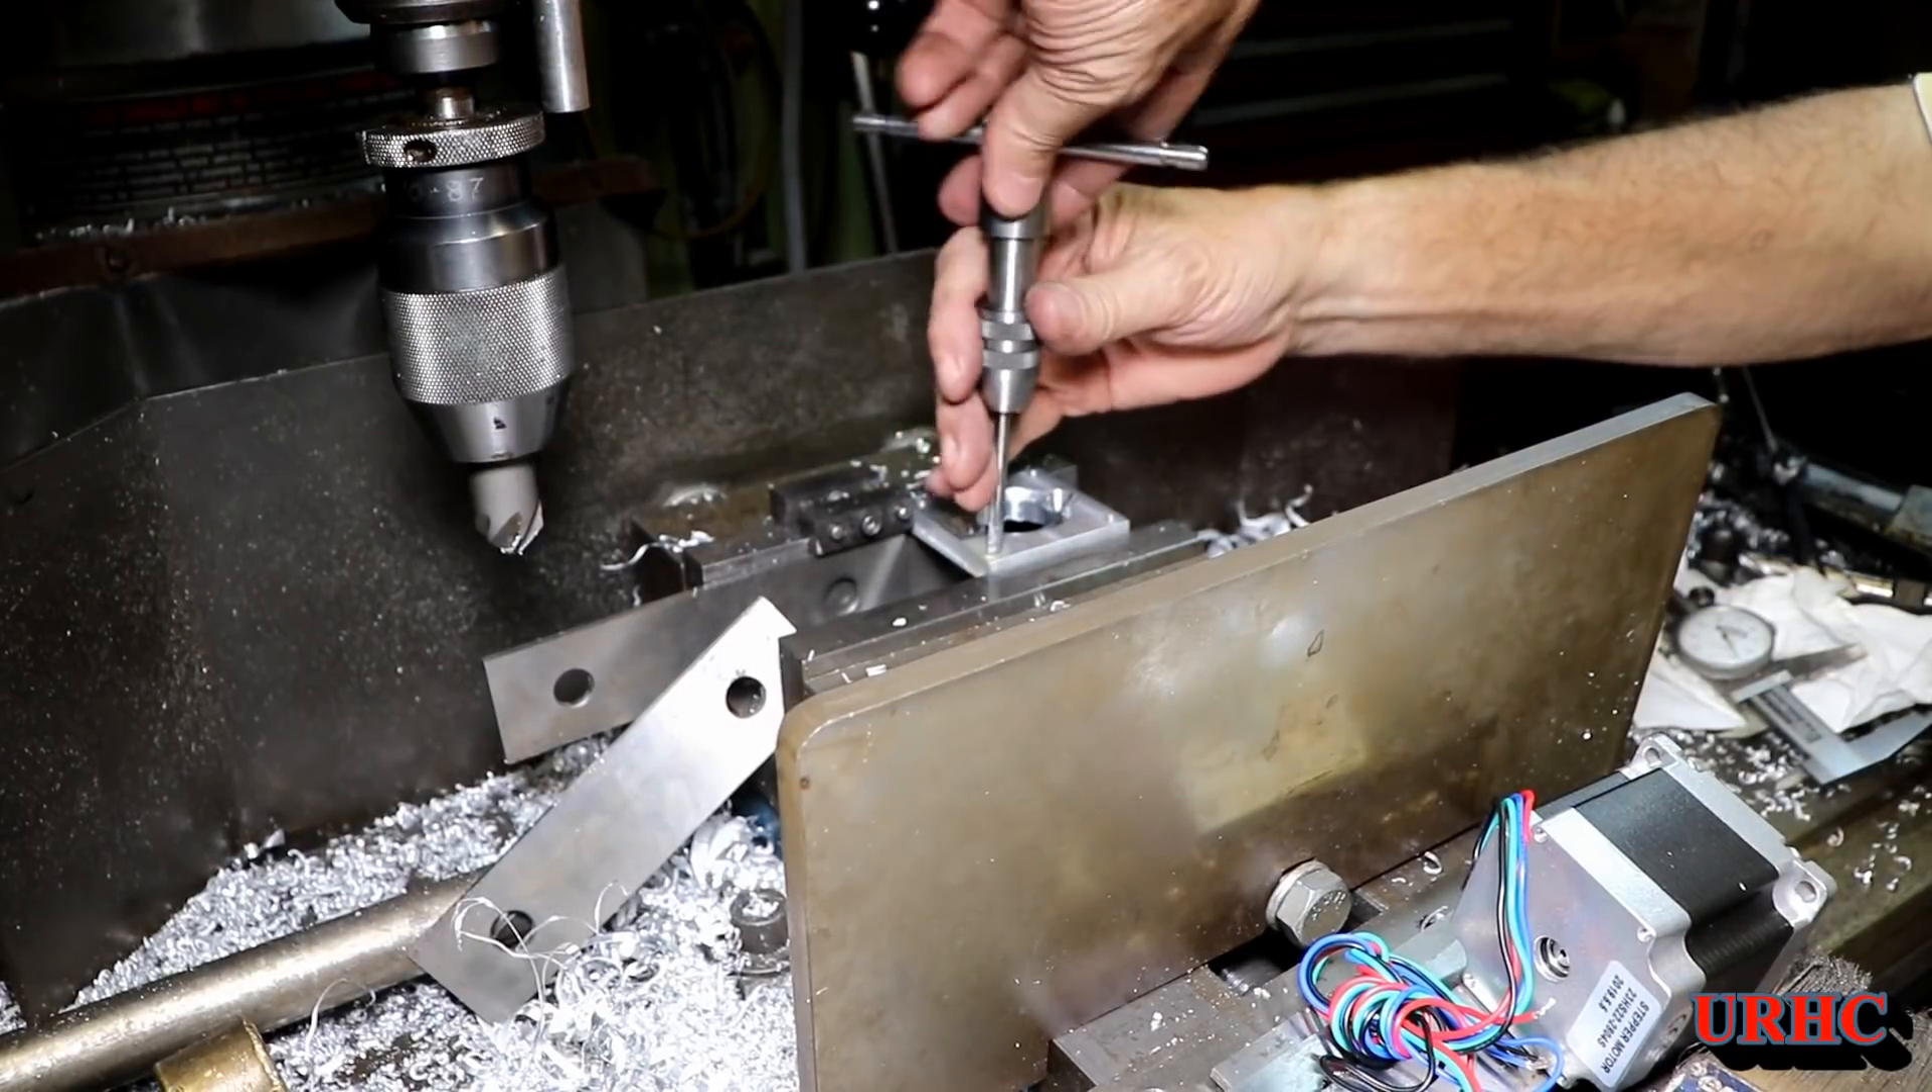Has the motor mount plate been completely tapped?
No.